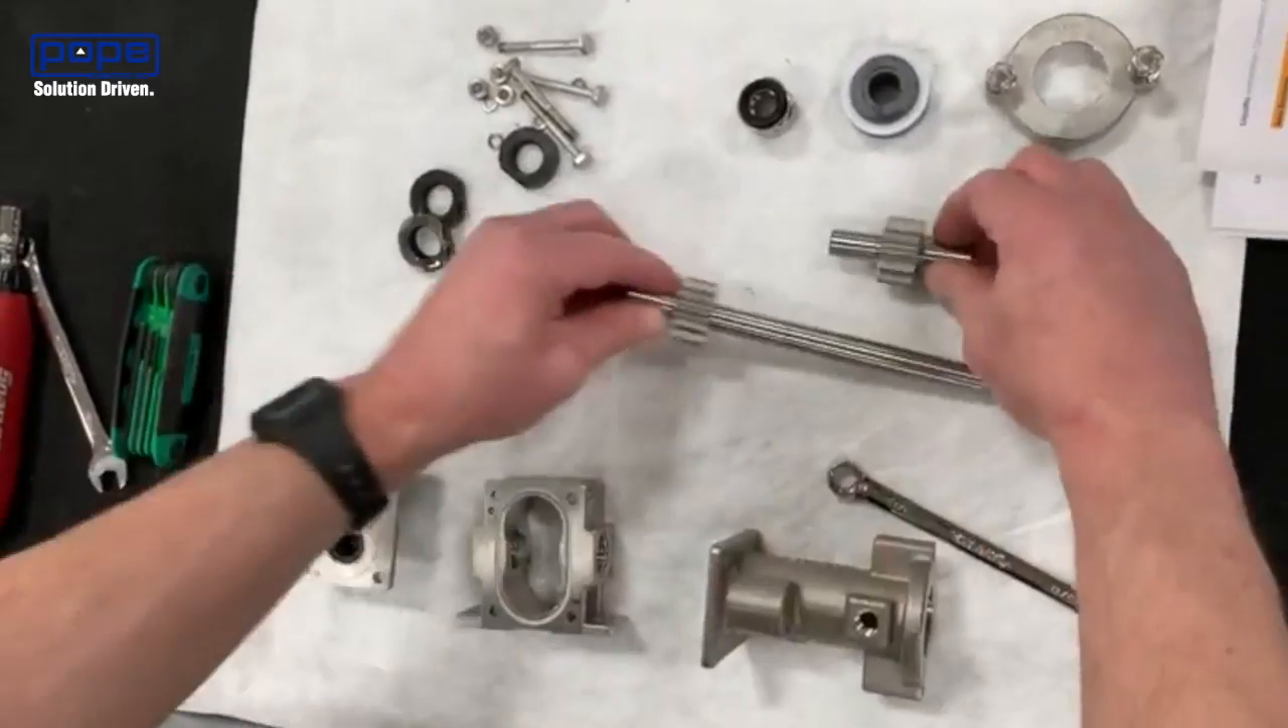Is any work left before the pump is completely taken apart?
No.